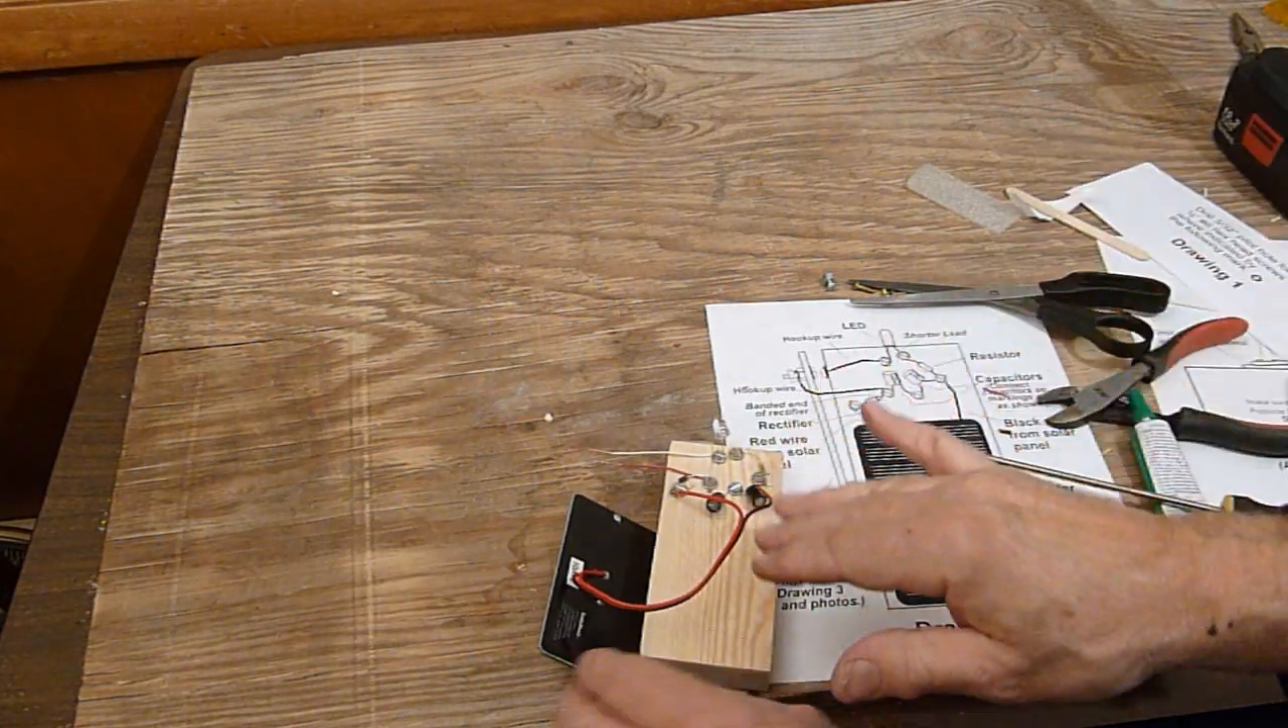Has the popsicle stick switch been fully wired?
No.